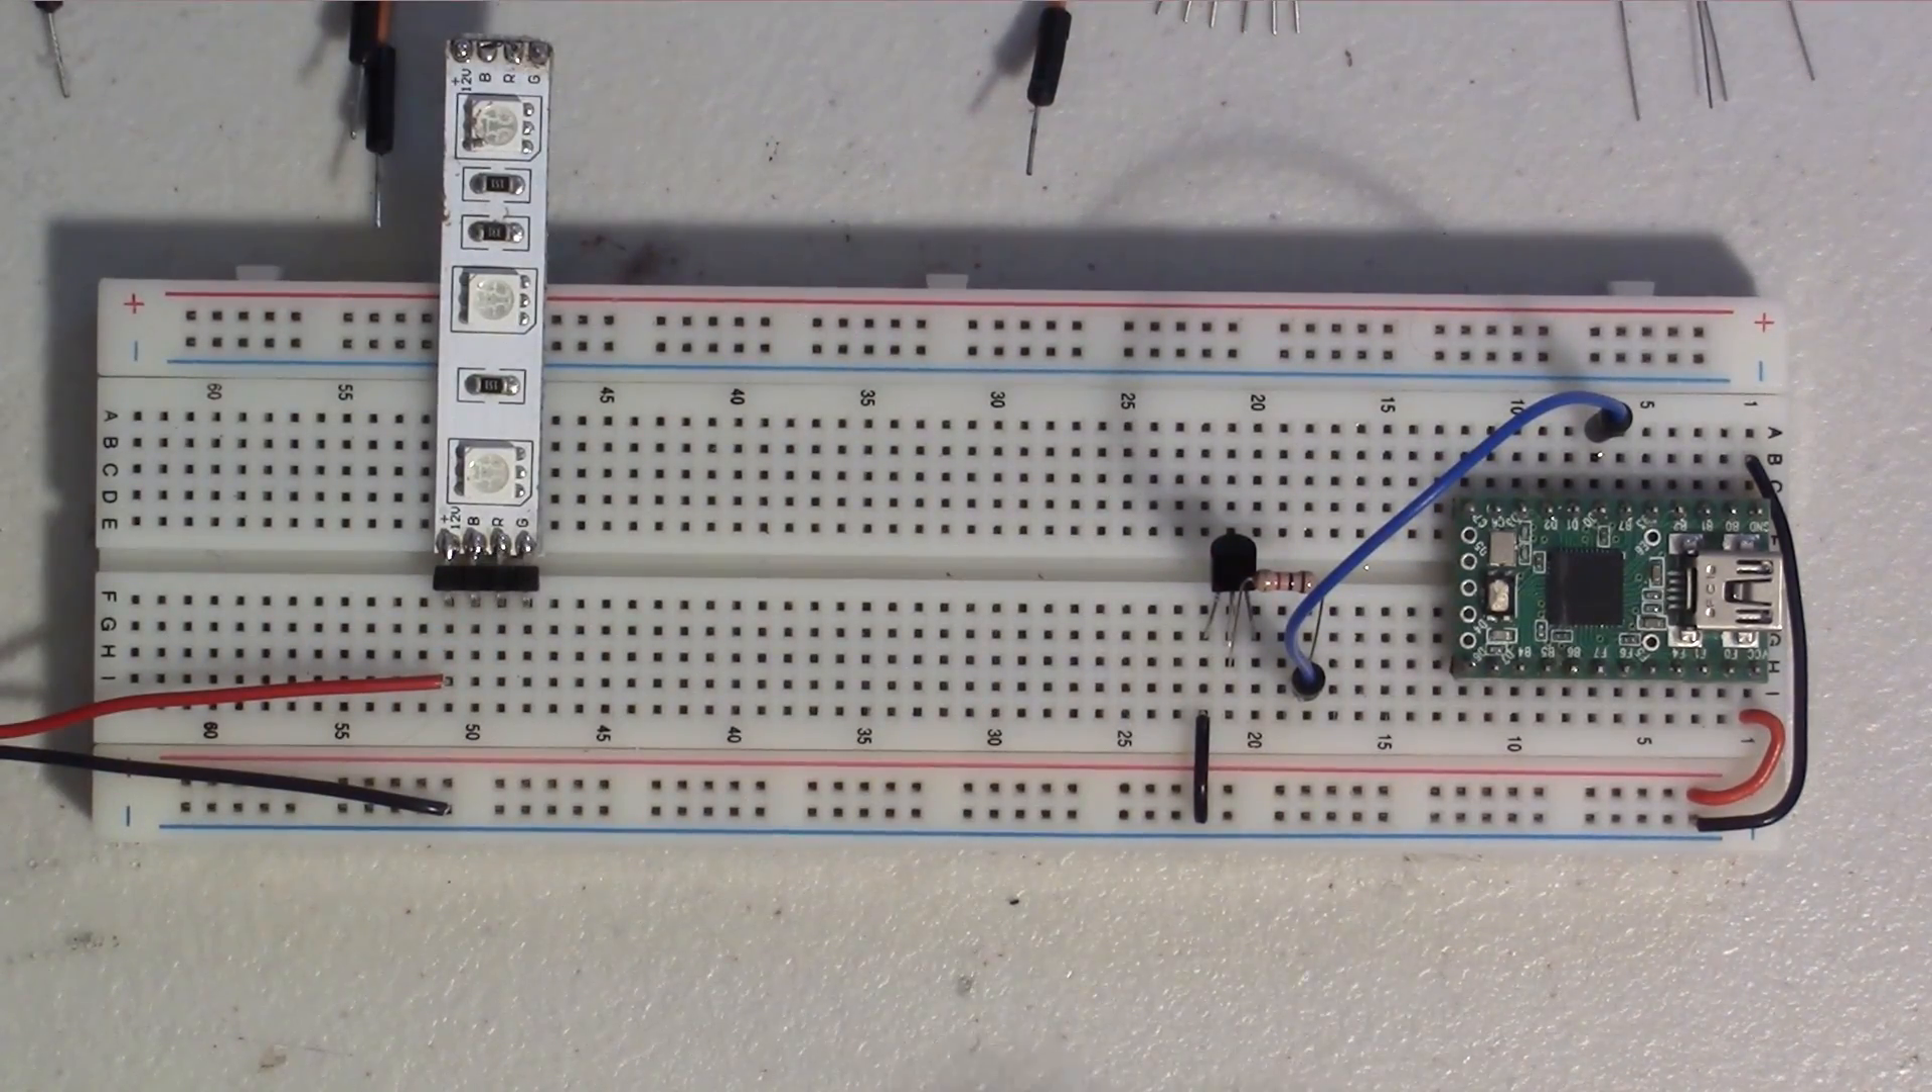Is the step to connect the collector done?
No.